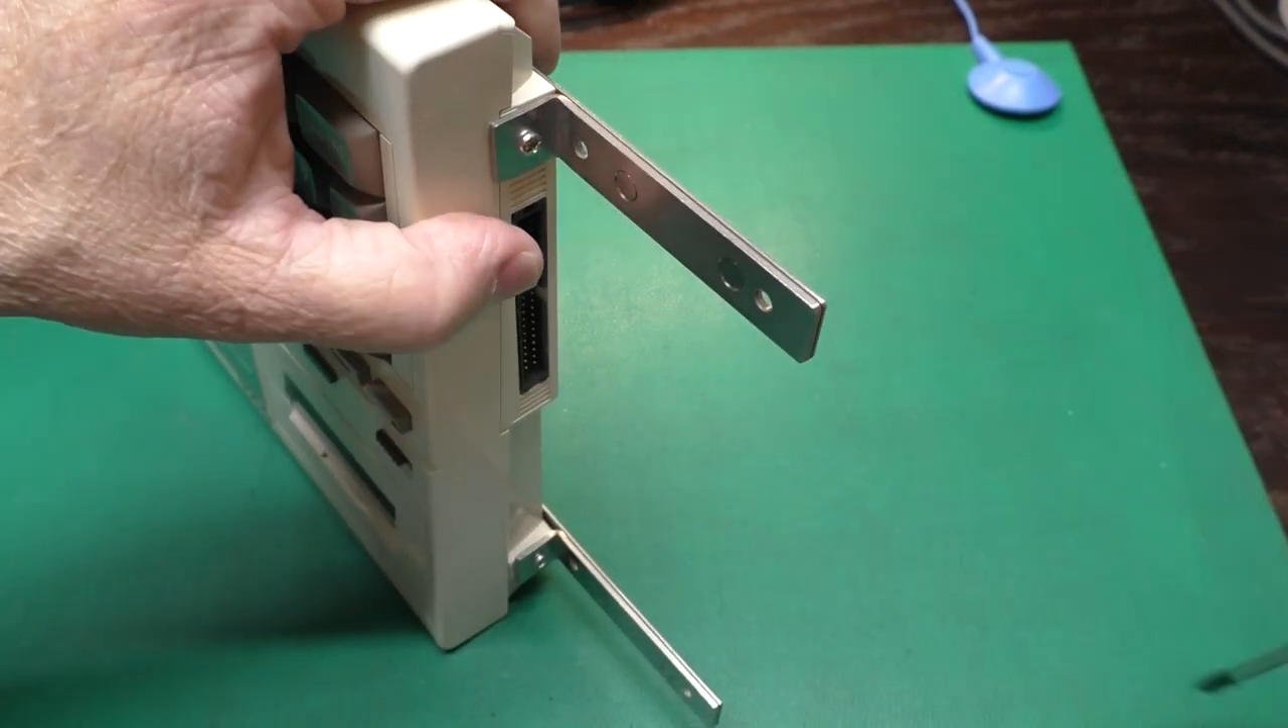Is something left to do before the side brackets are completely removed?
Yes.